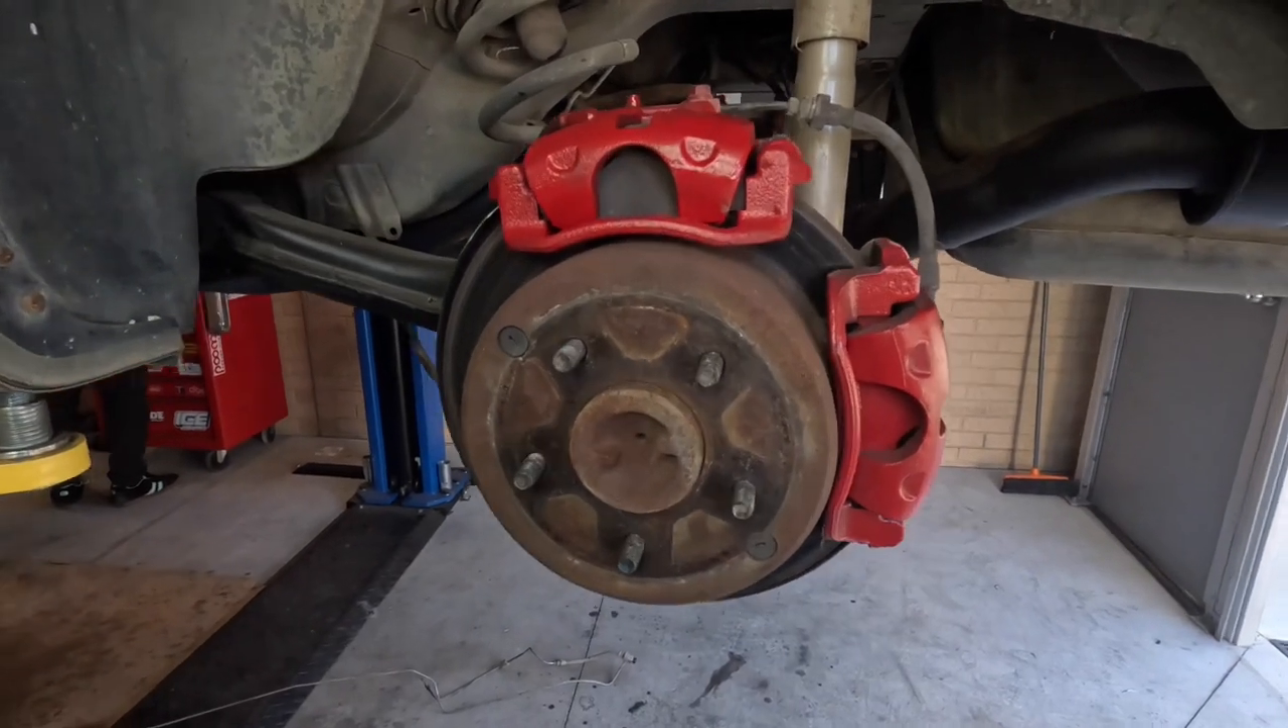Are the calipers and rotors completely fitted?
Yes.